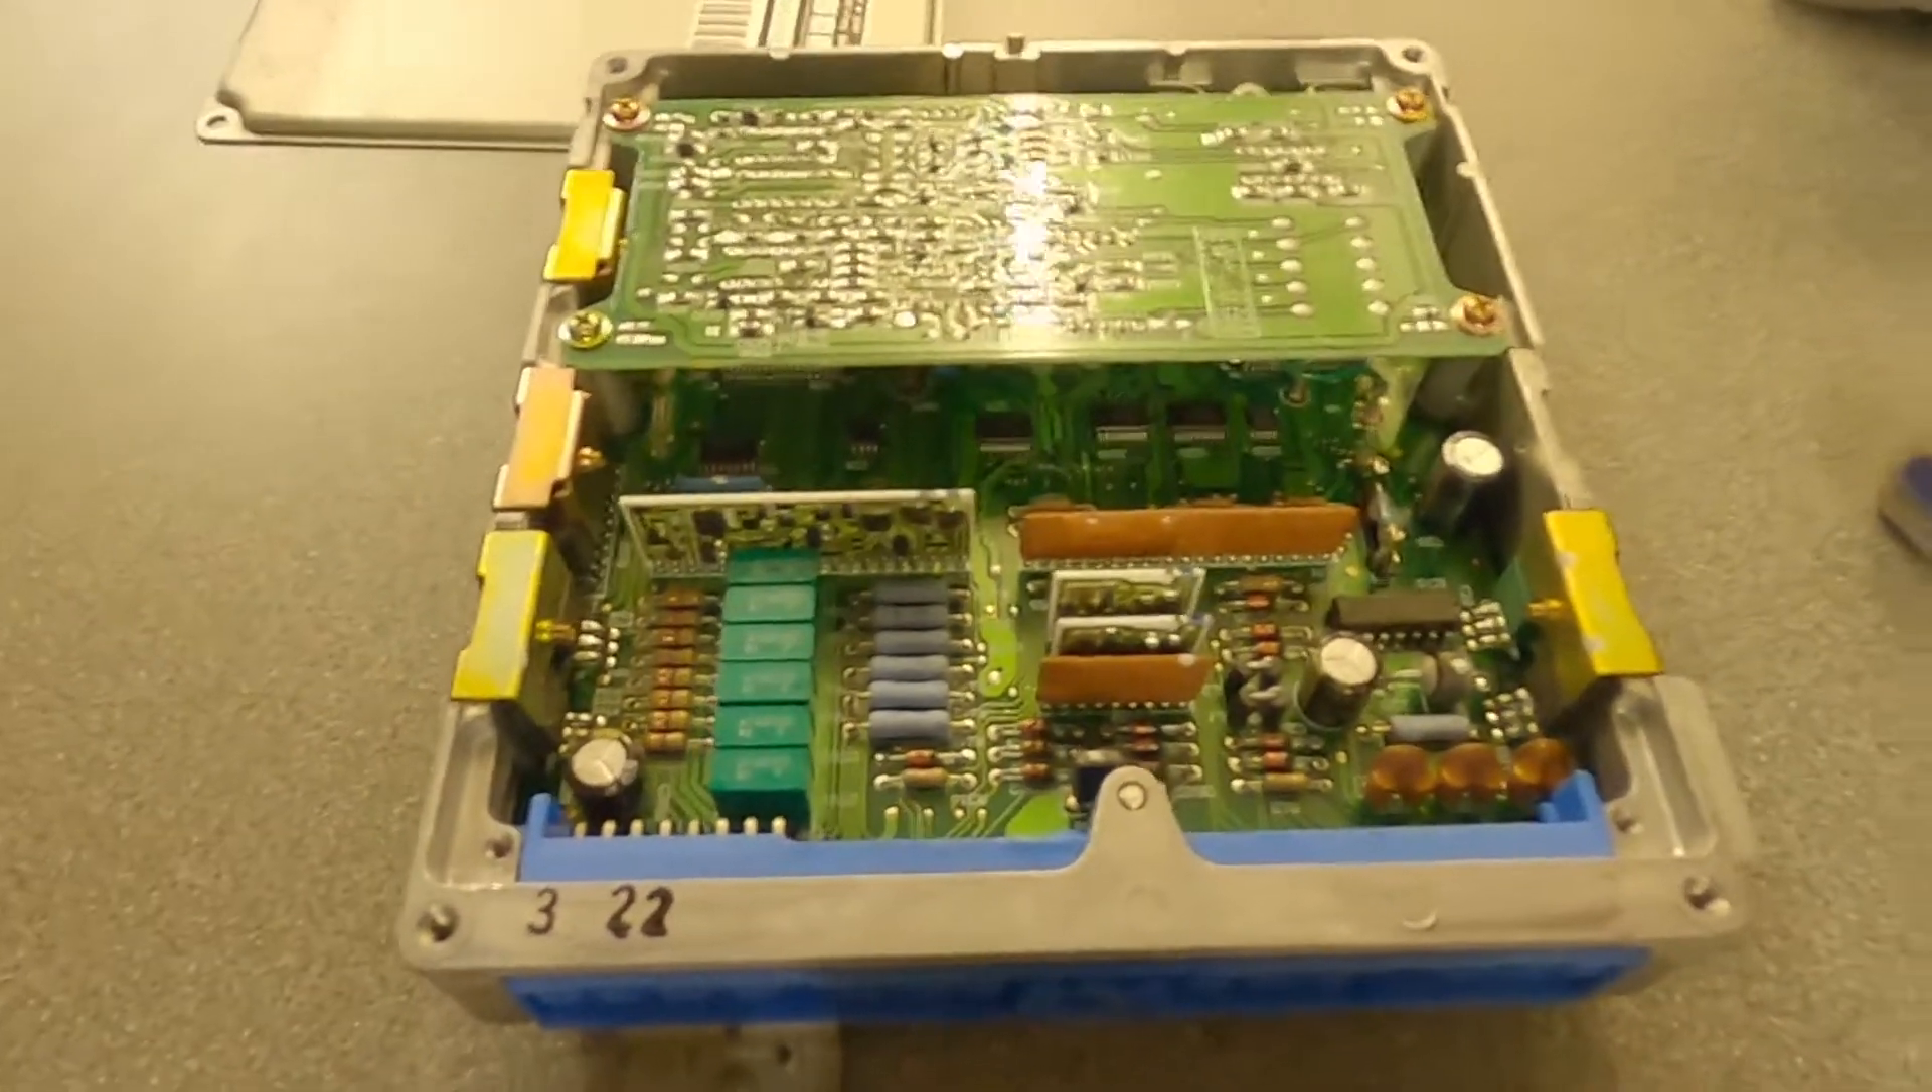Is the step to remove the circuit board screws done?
No.